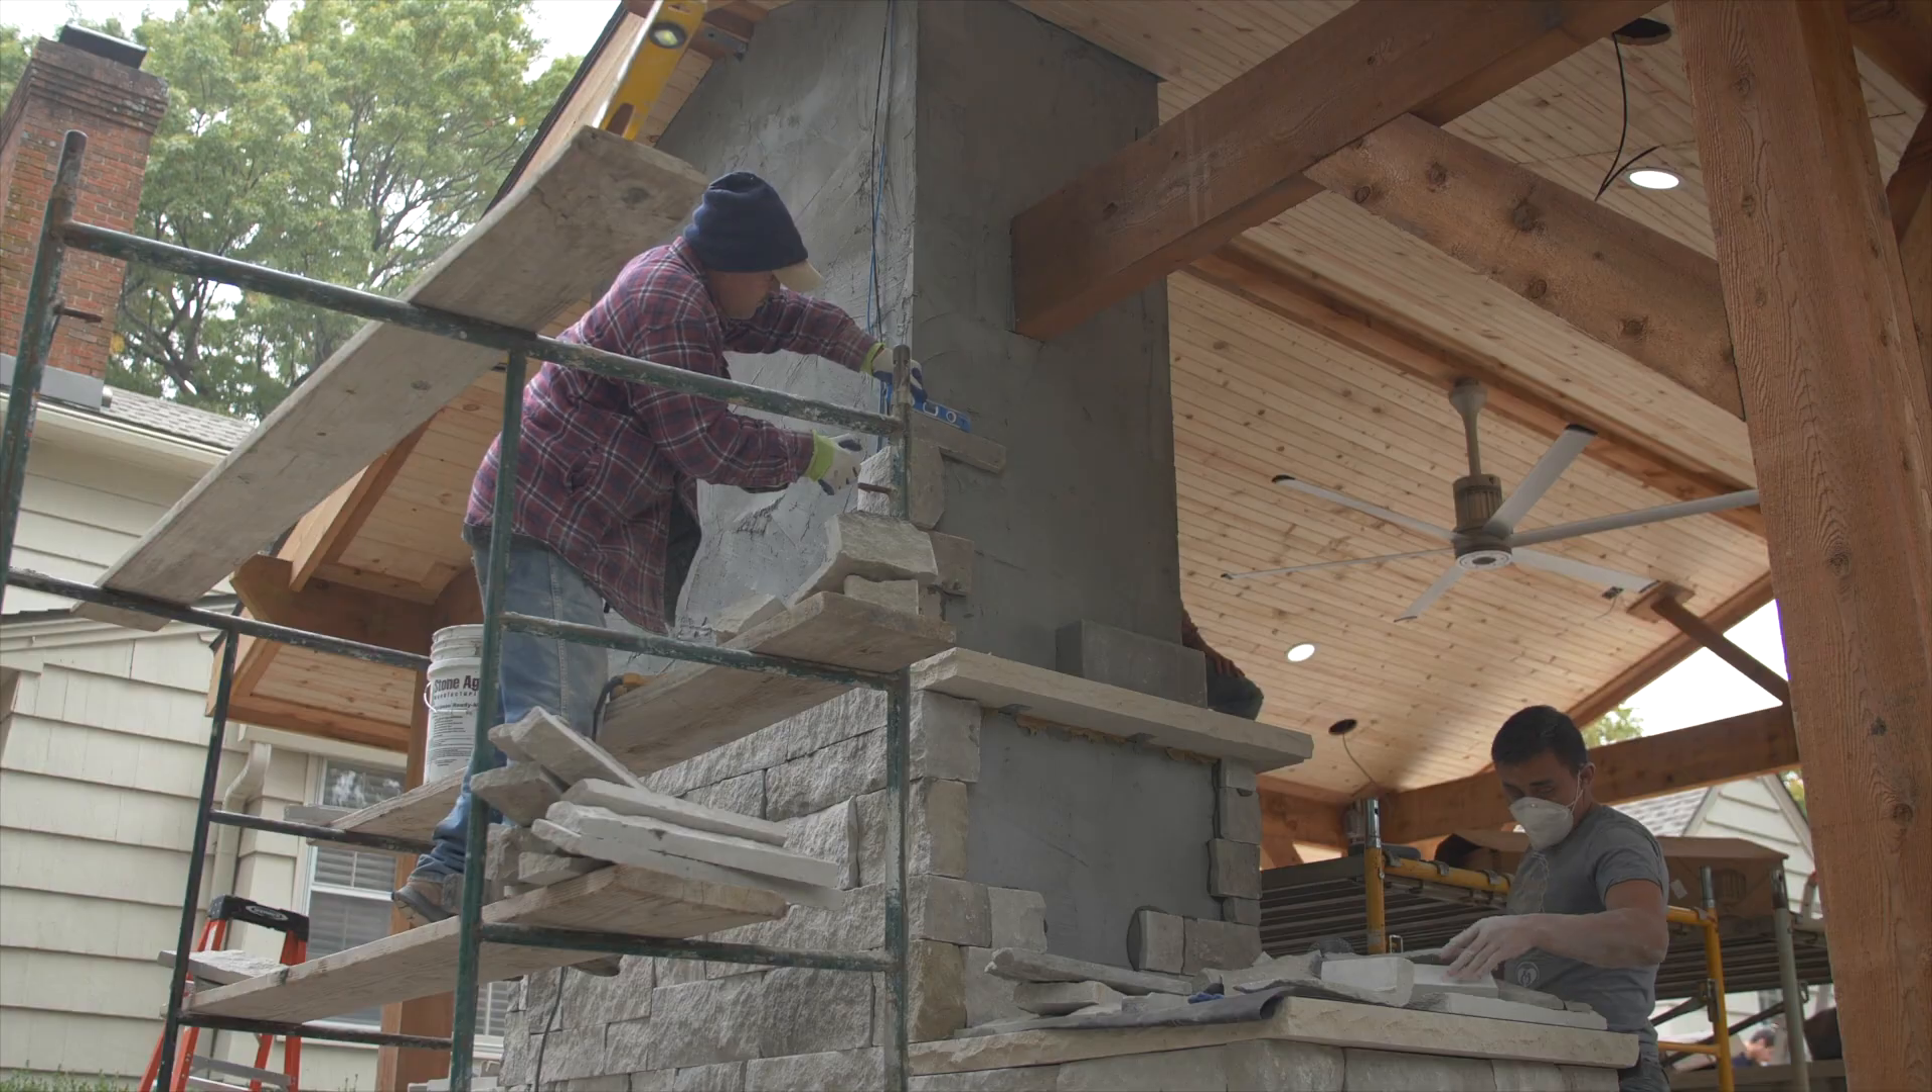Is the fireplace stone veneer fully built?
No.